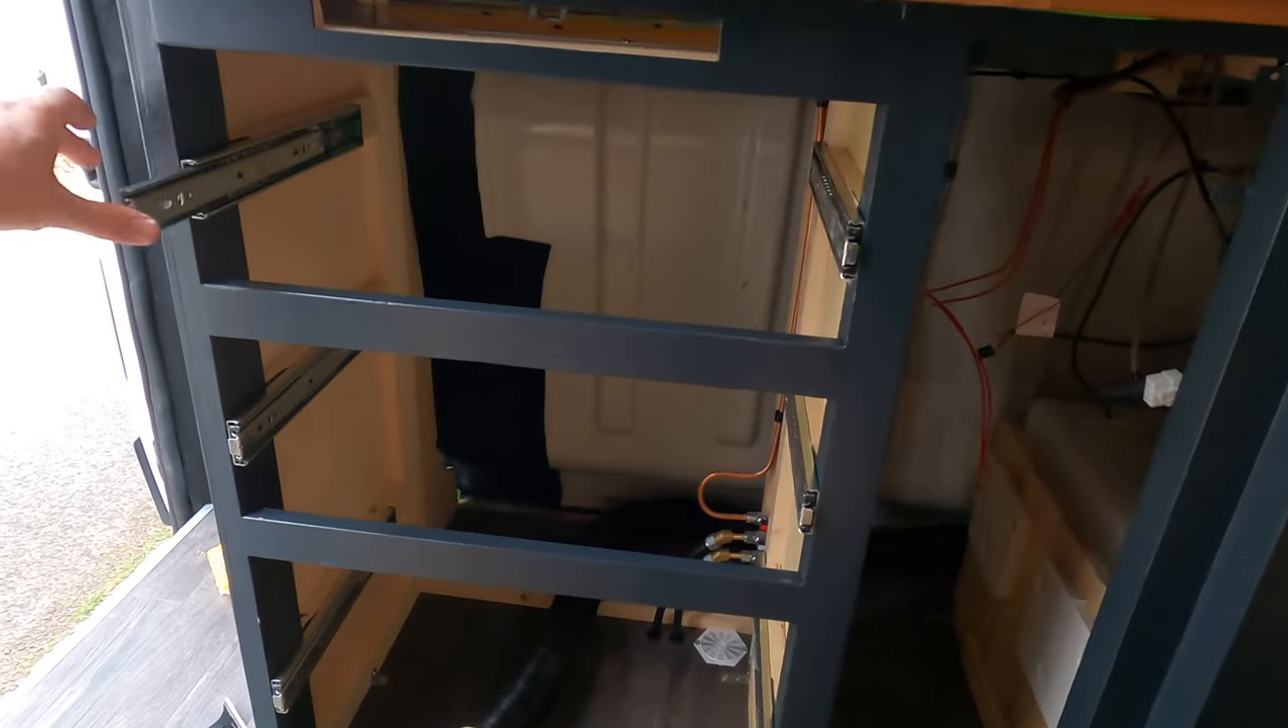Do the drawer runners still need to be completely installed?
No.